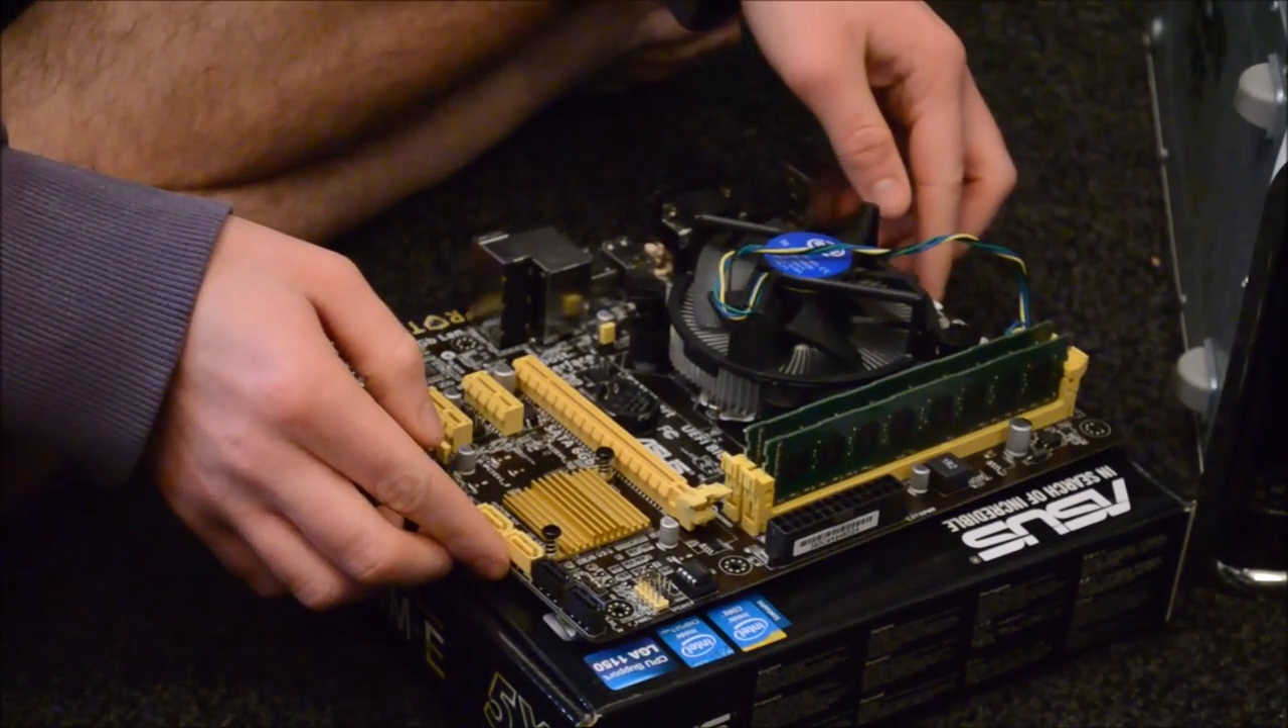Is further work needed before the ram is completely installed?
No.